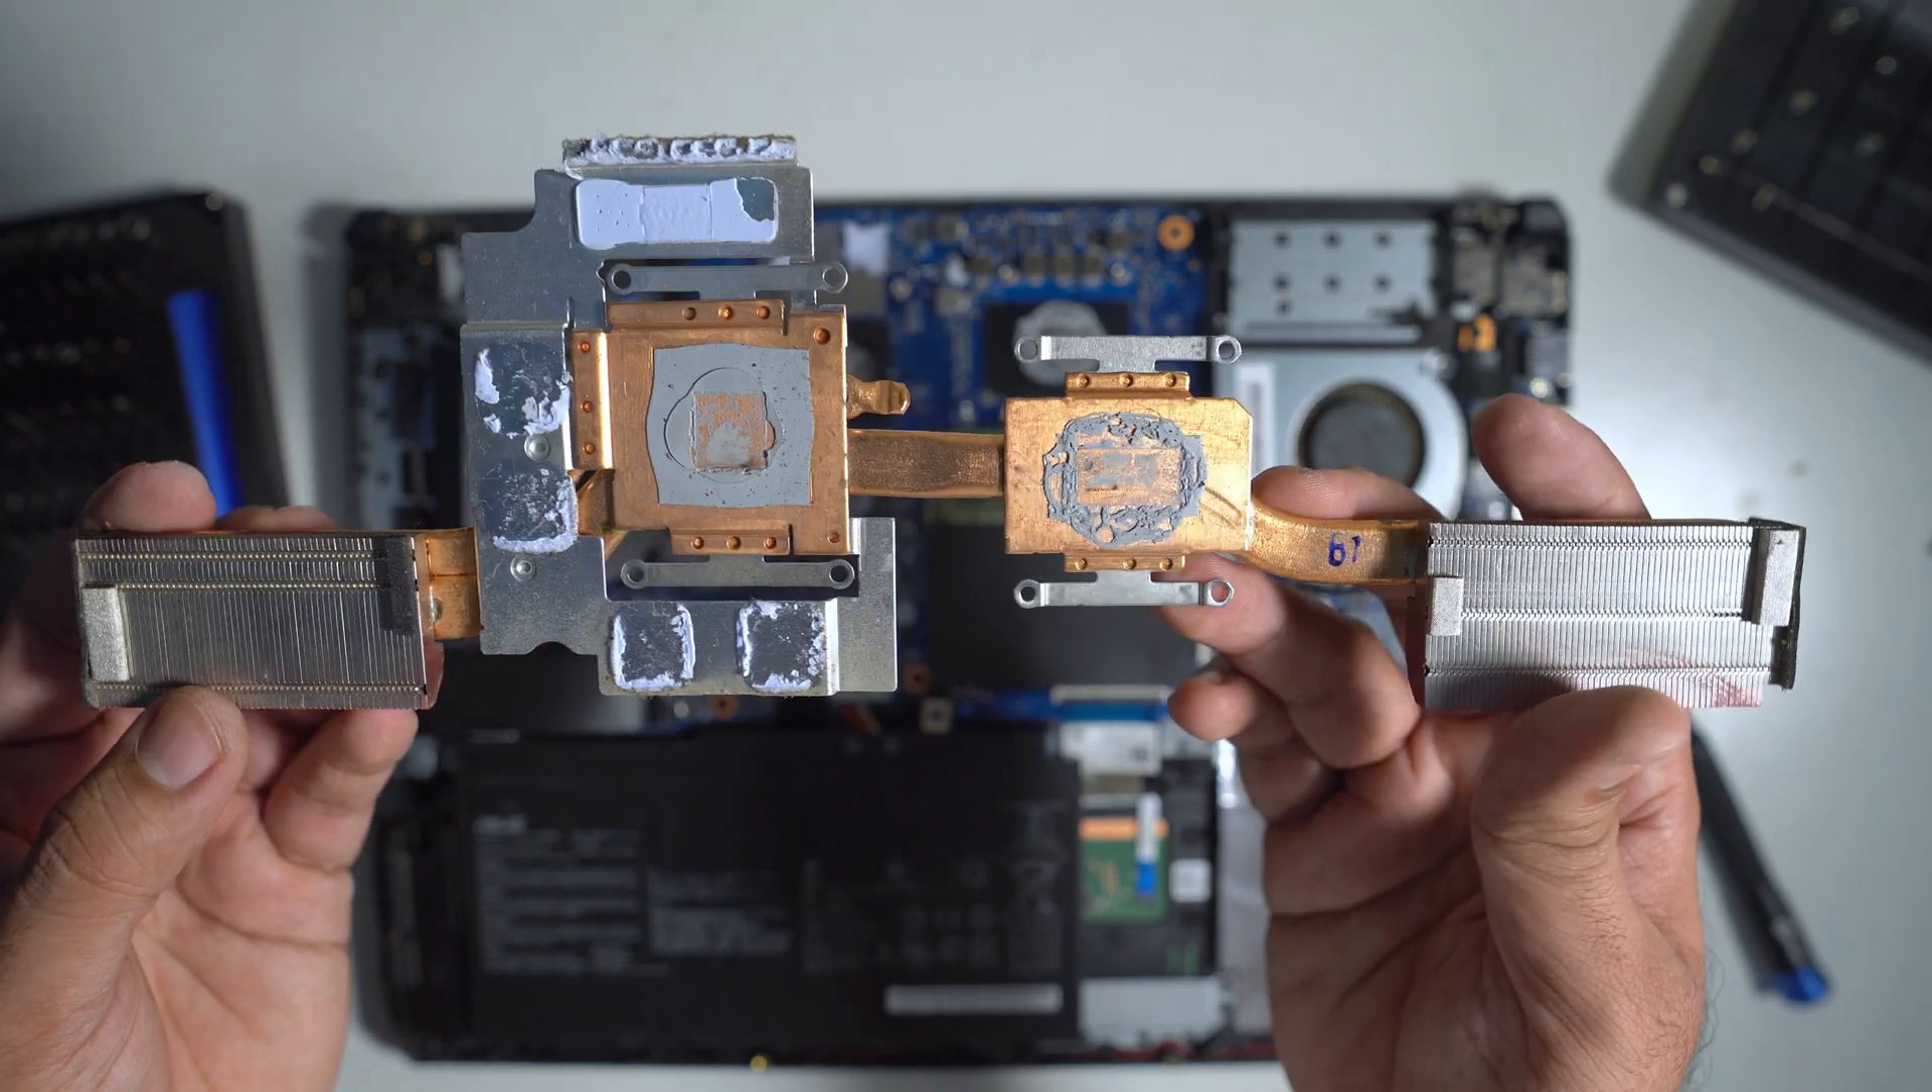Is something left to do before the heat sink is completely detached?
No.